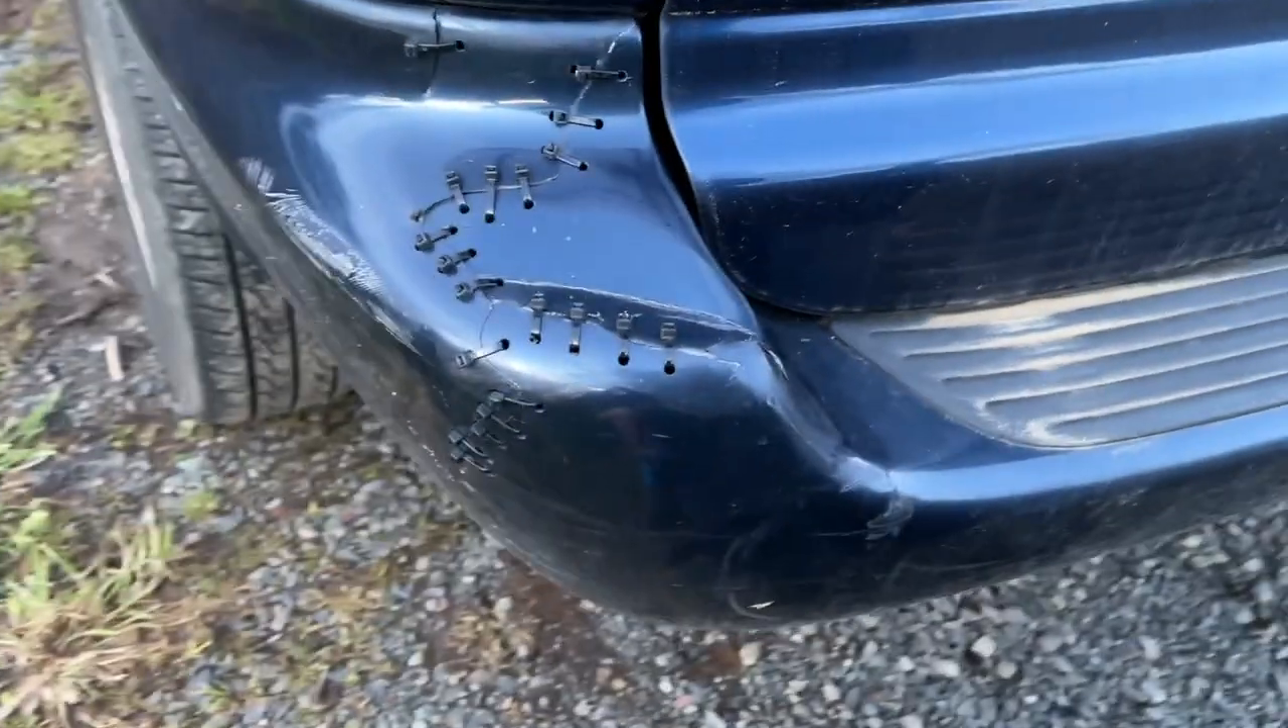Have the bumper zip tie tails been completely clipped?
Yes.